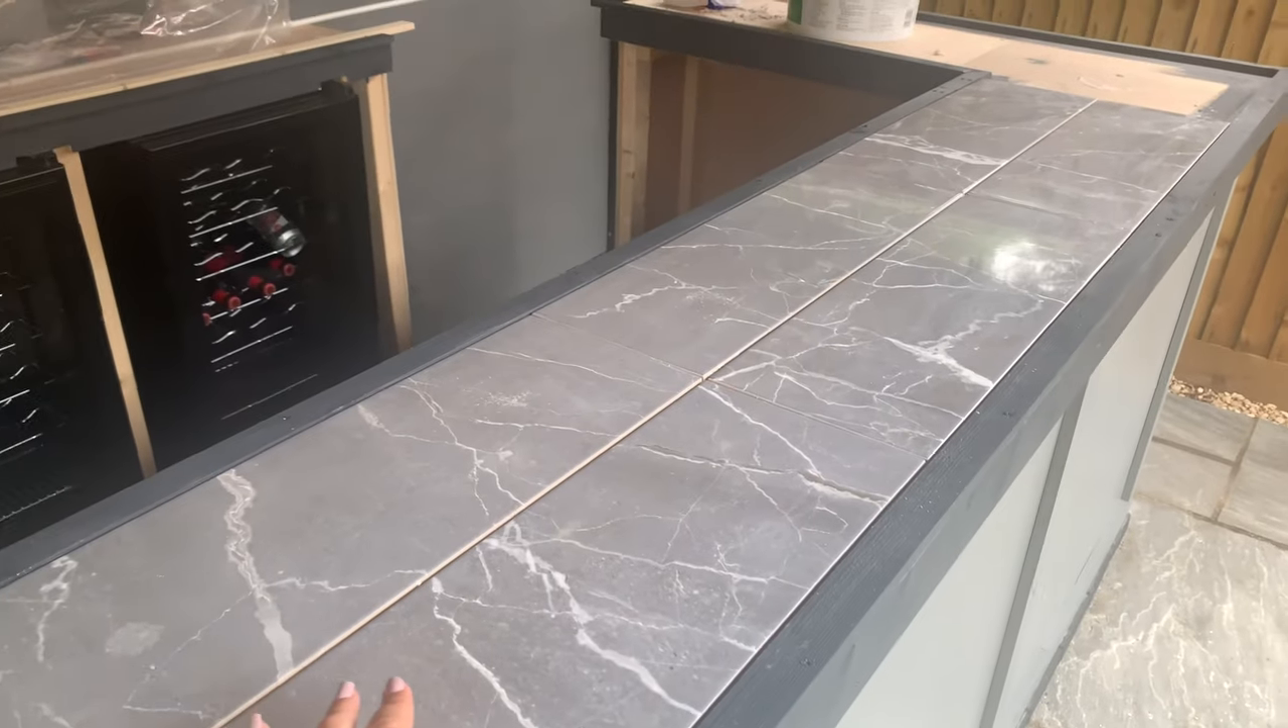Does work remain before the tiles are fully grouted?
Yes.